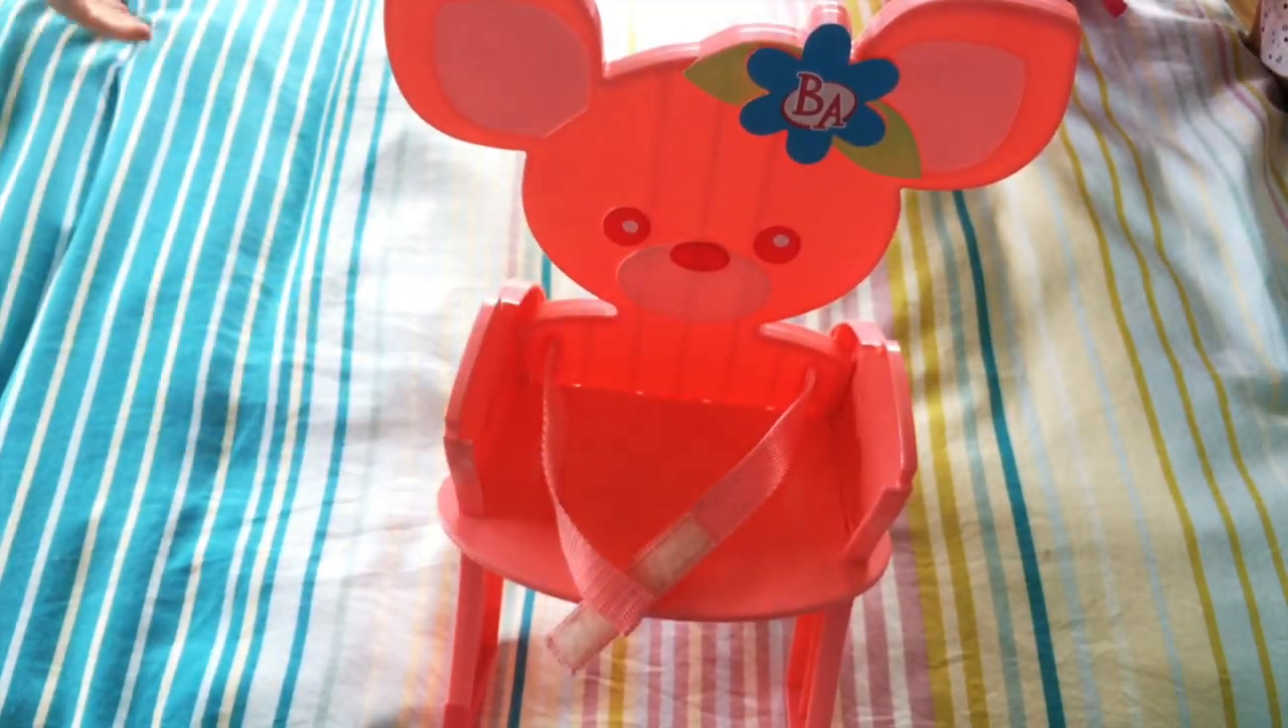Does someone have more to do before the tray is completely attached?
Yes.